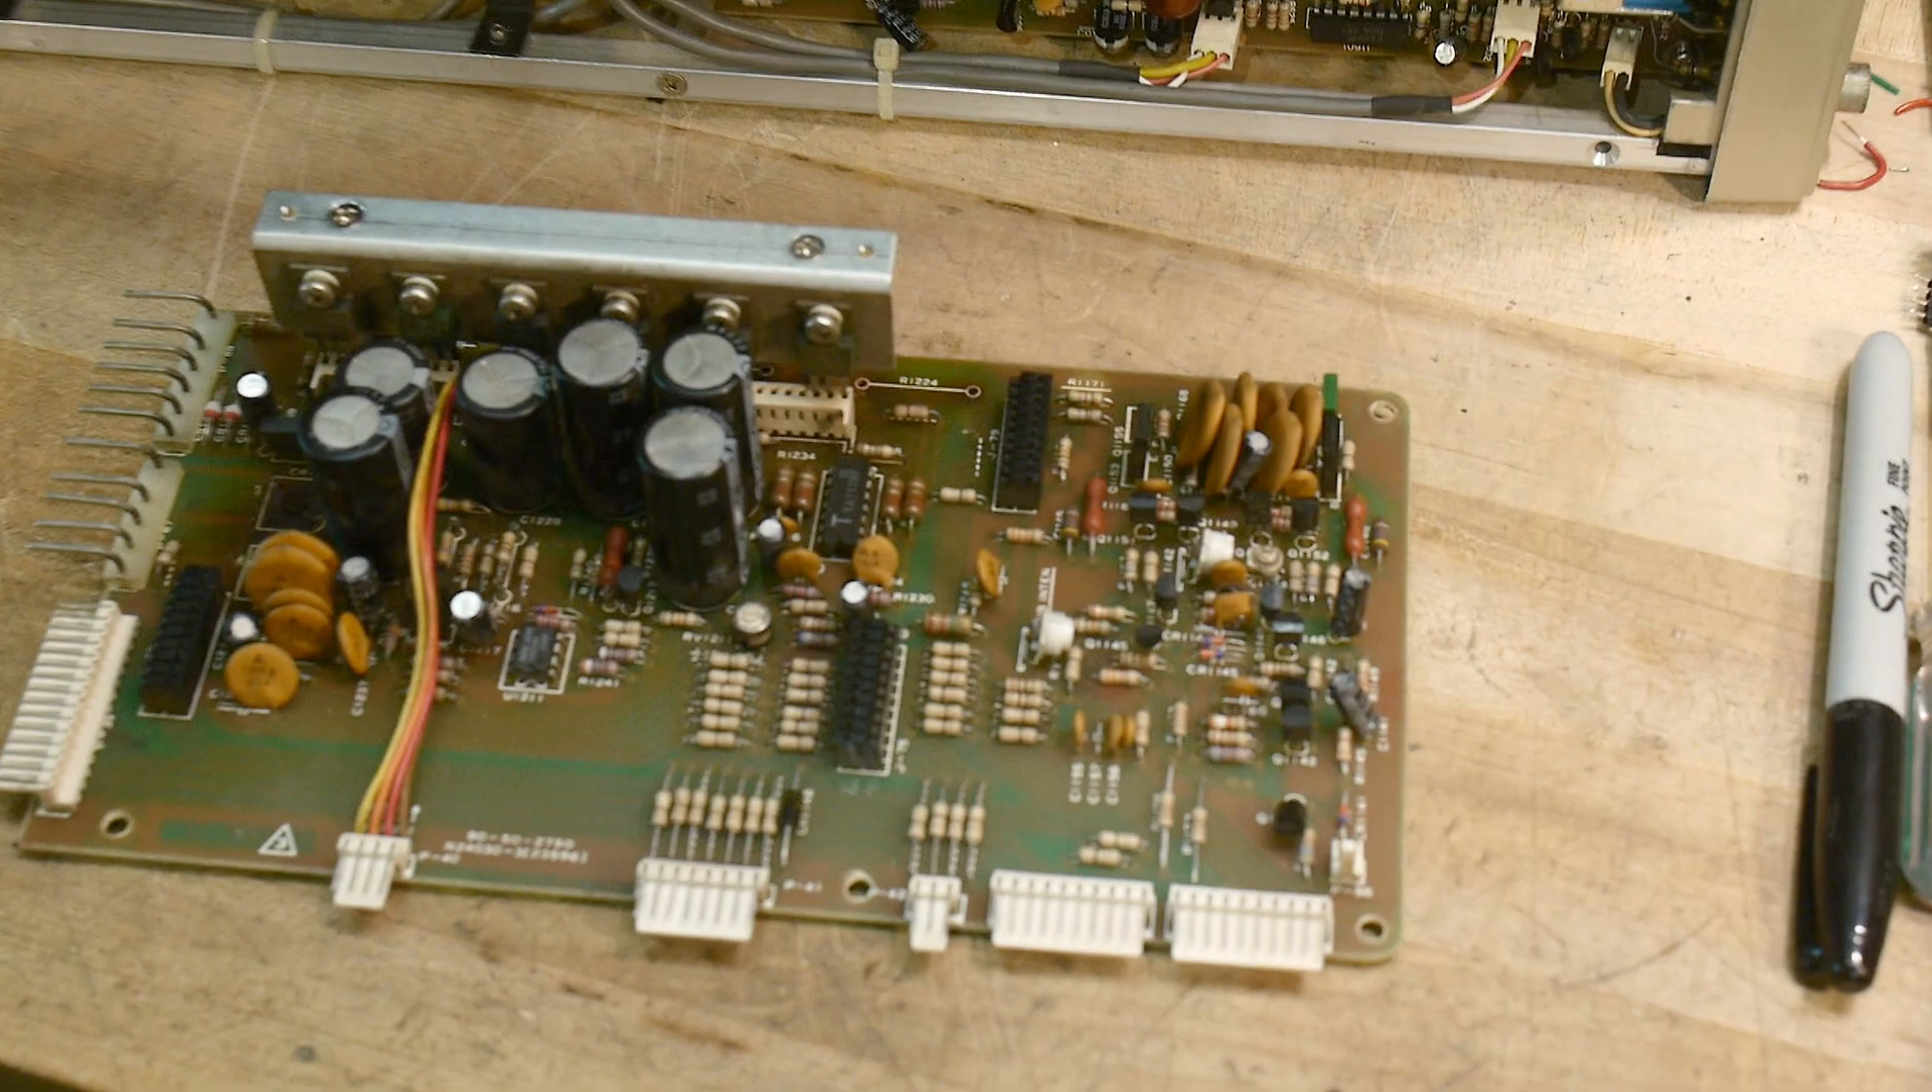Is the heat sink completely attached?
Yes.